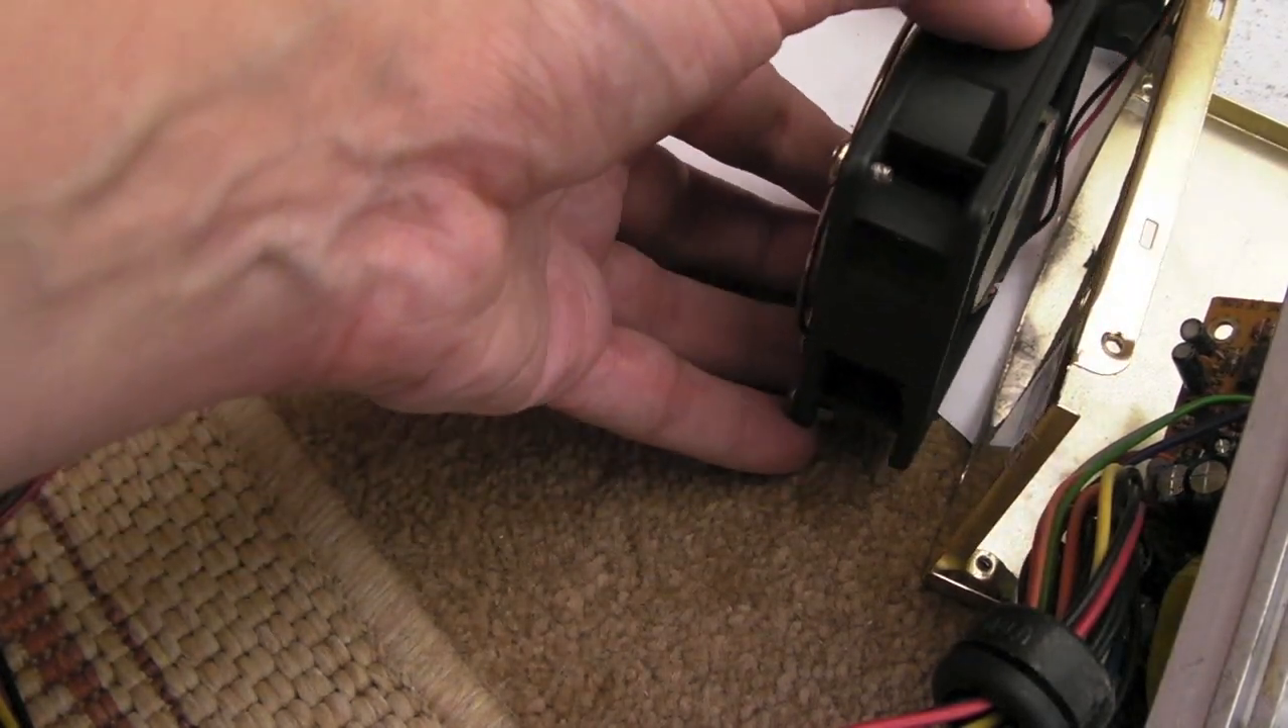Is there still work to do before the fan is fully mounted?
Yes.